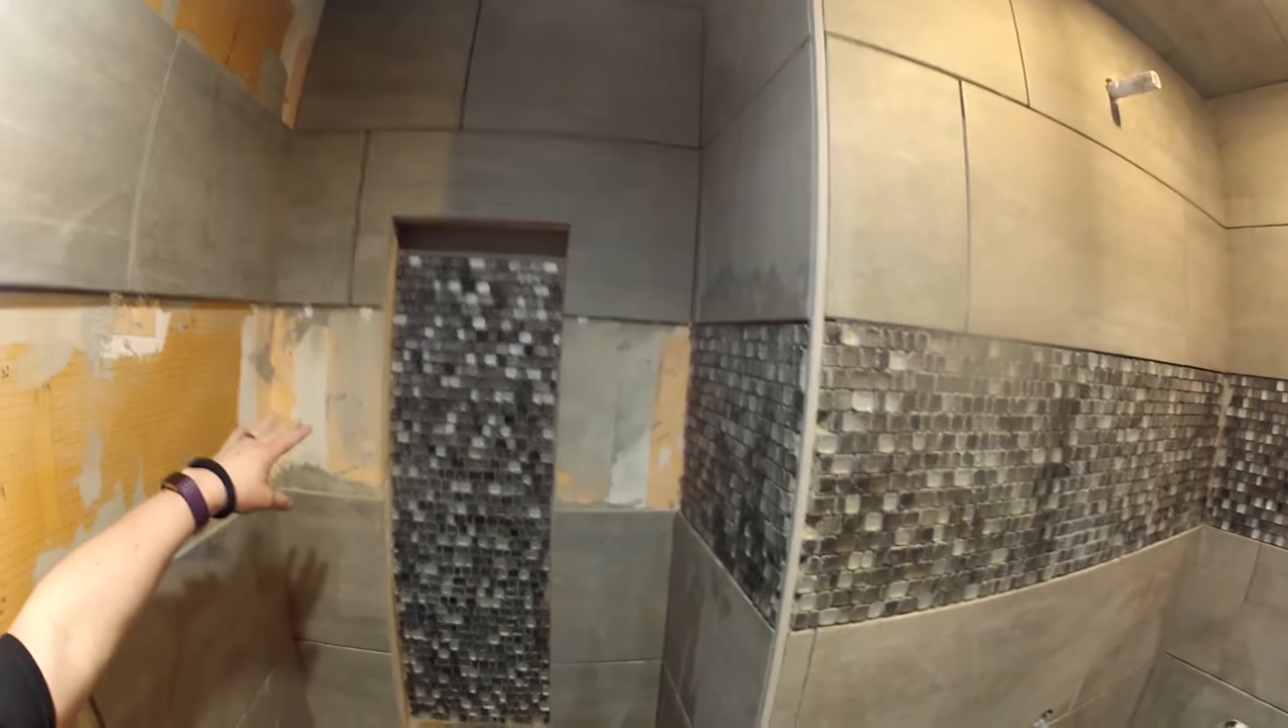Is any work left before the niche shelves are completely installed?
Yes.